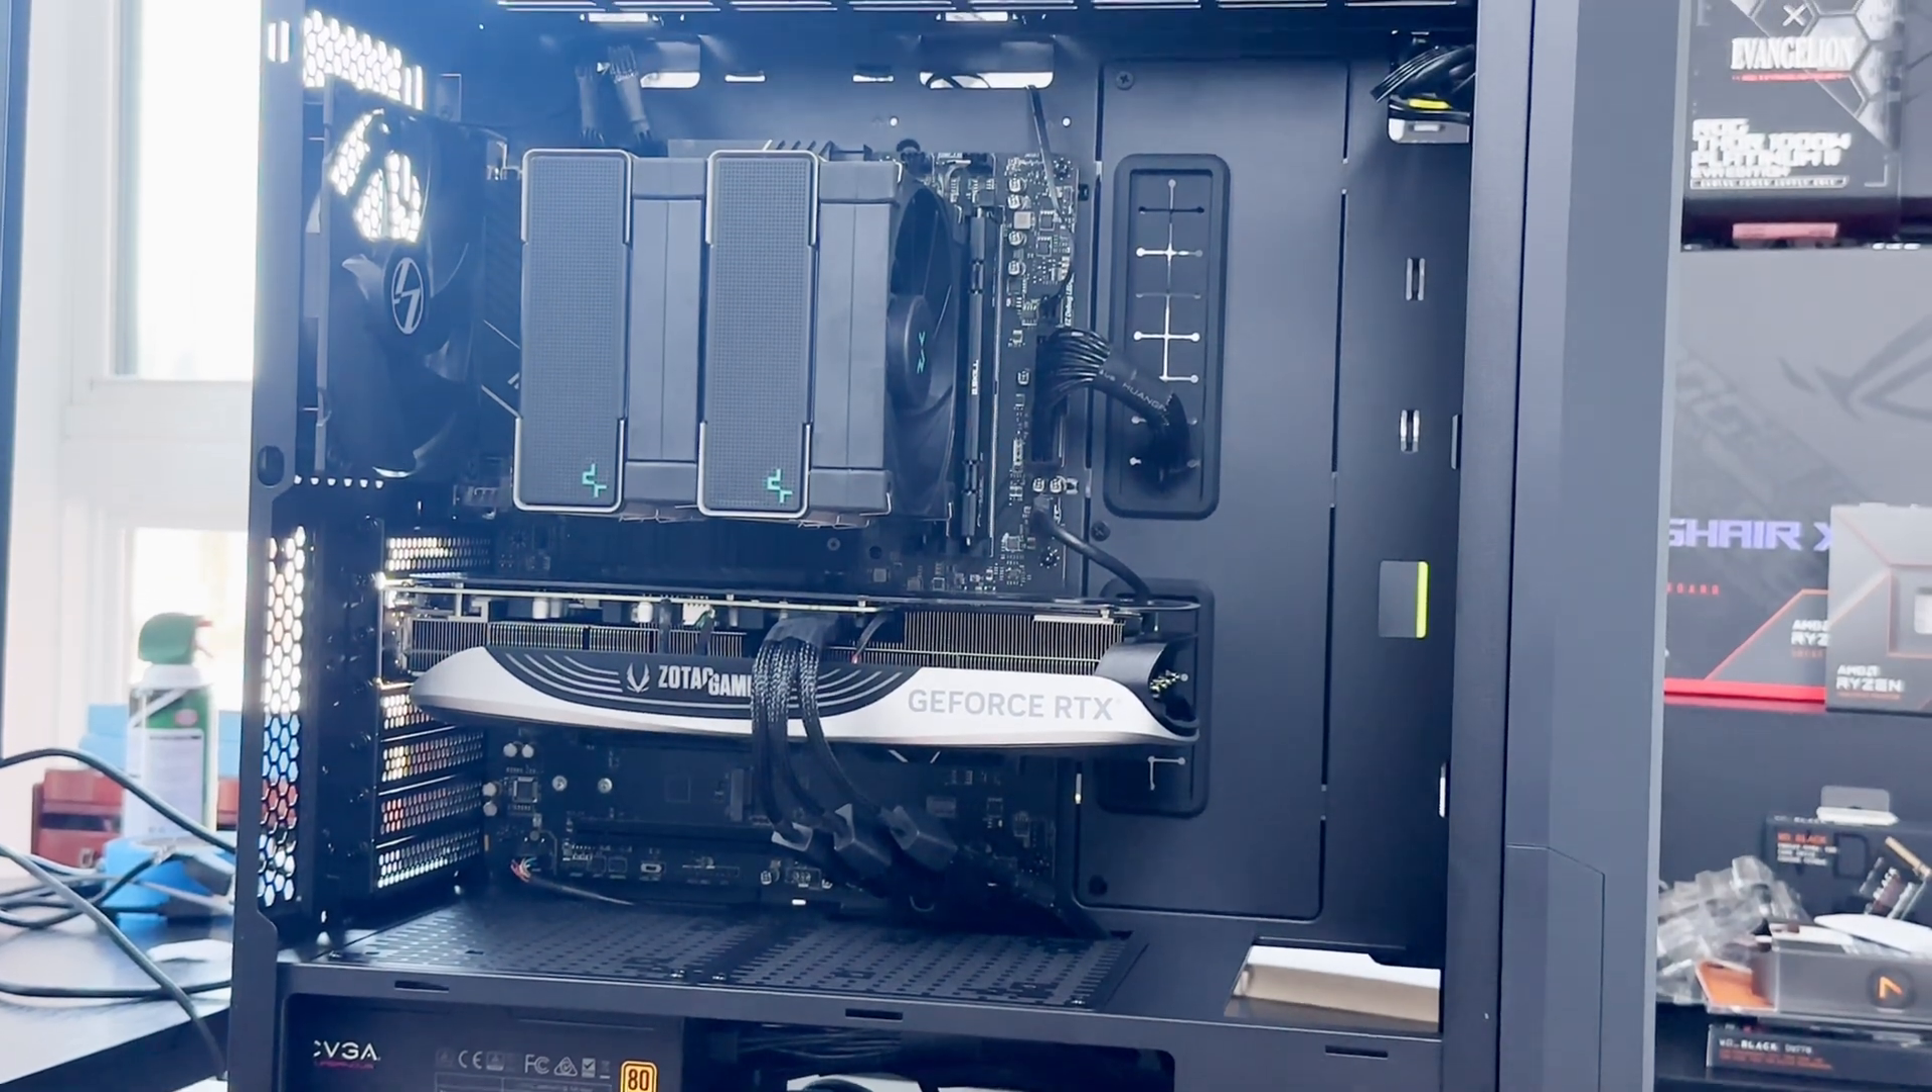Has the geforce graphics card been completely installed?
Yes.